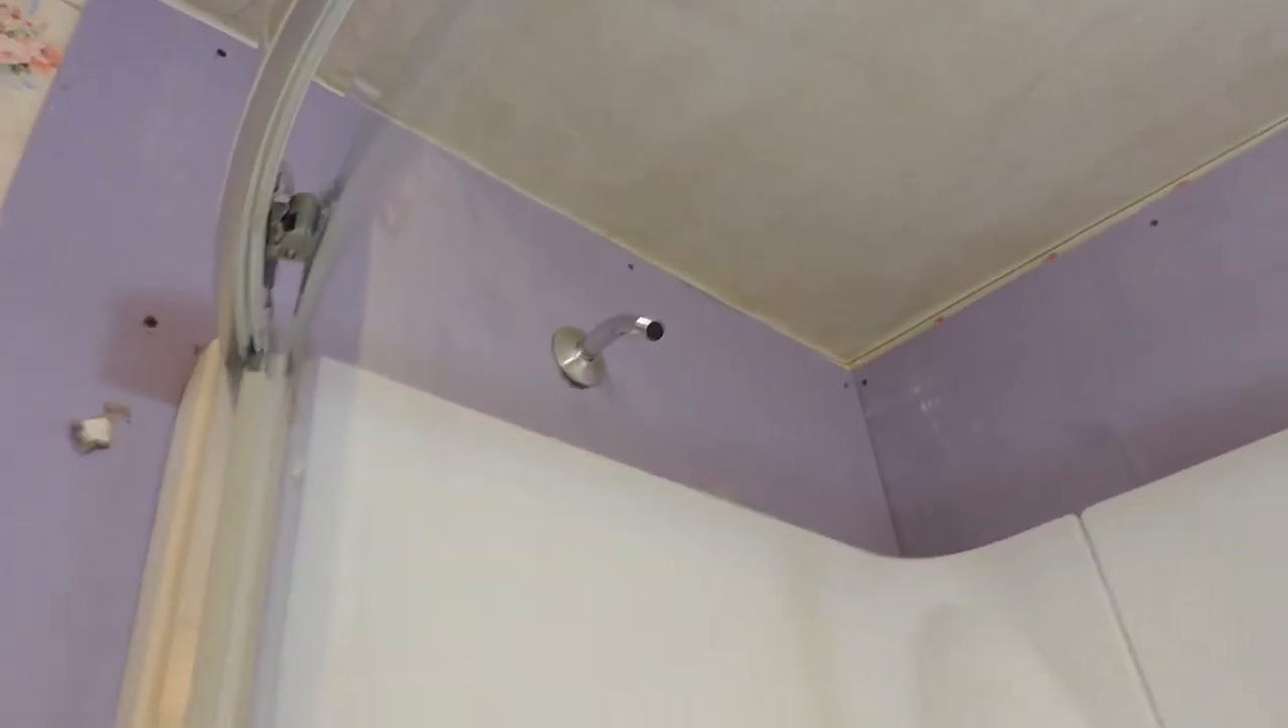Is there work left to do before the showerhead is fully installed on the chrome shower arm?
Yes.